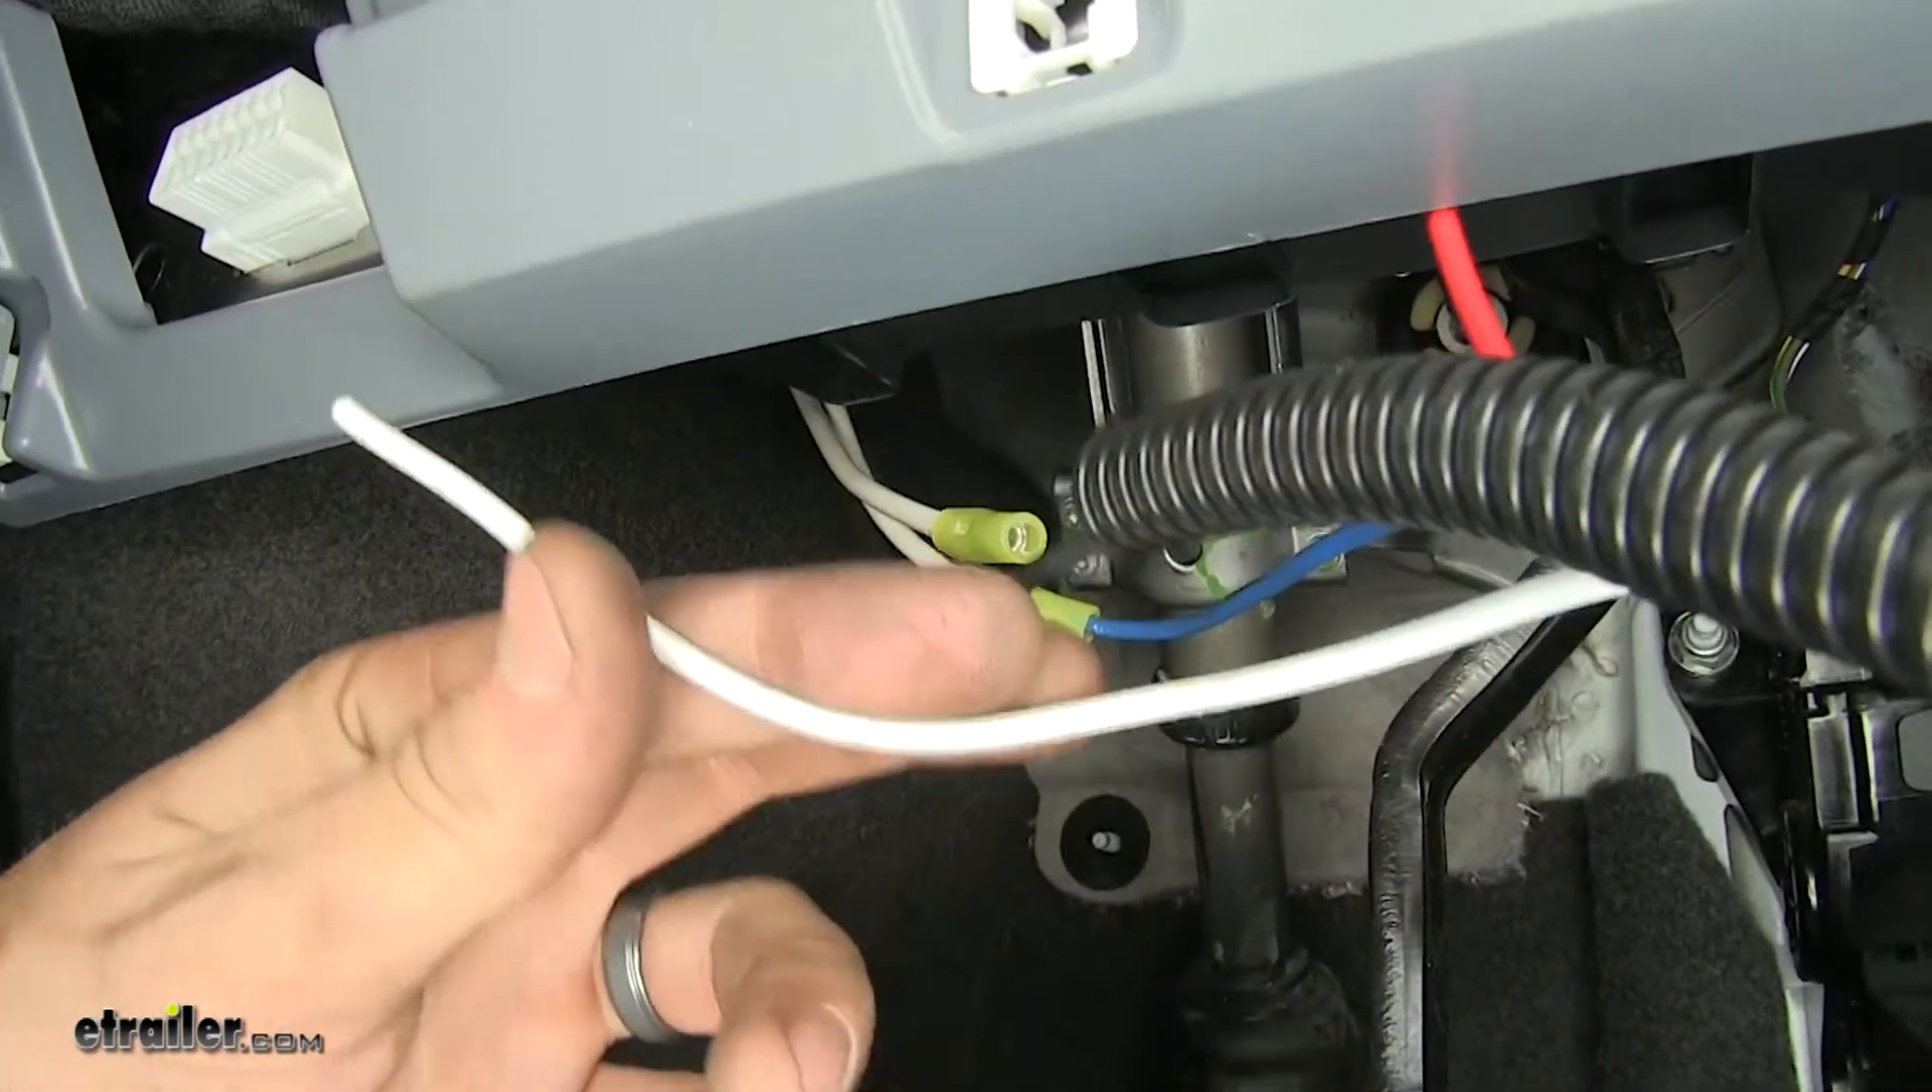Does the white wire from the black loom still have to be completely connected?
Yes.